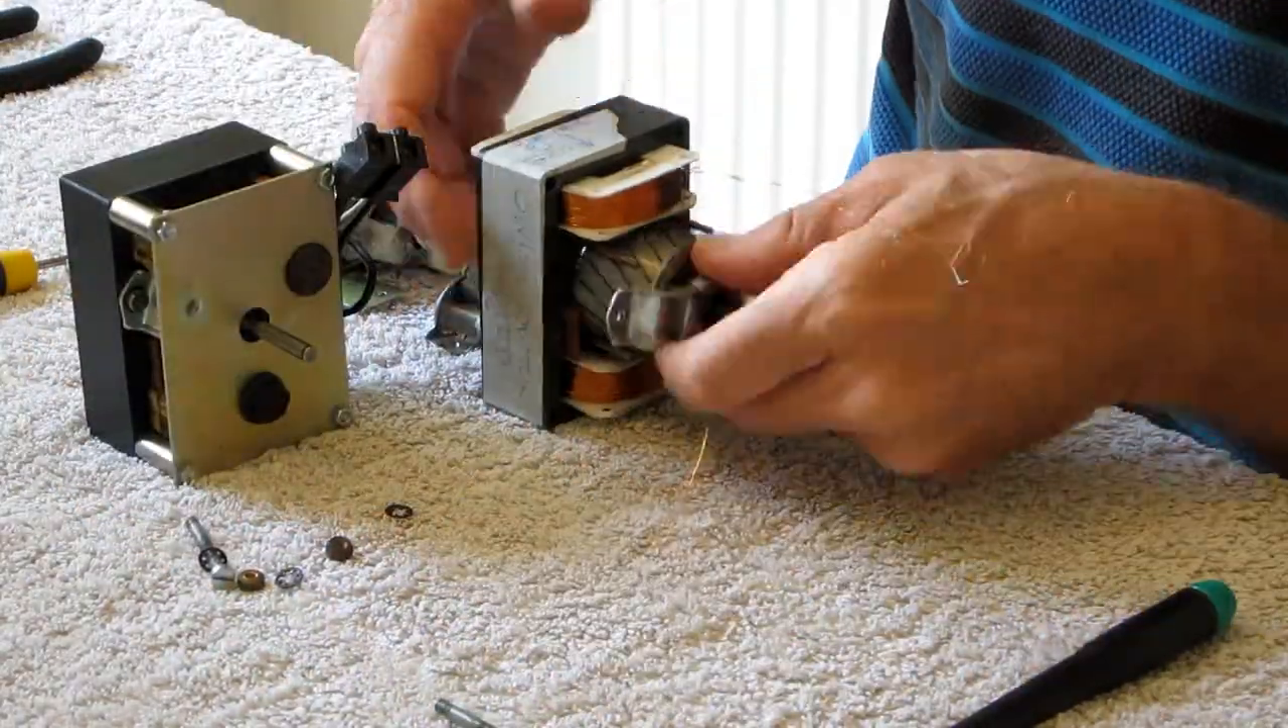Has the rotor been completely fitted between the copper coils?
No.